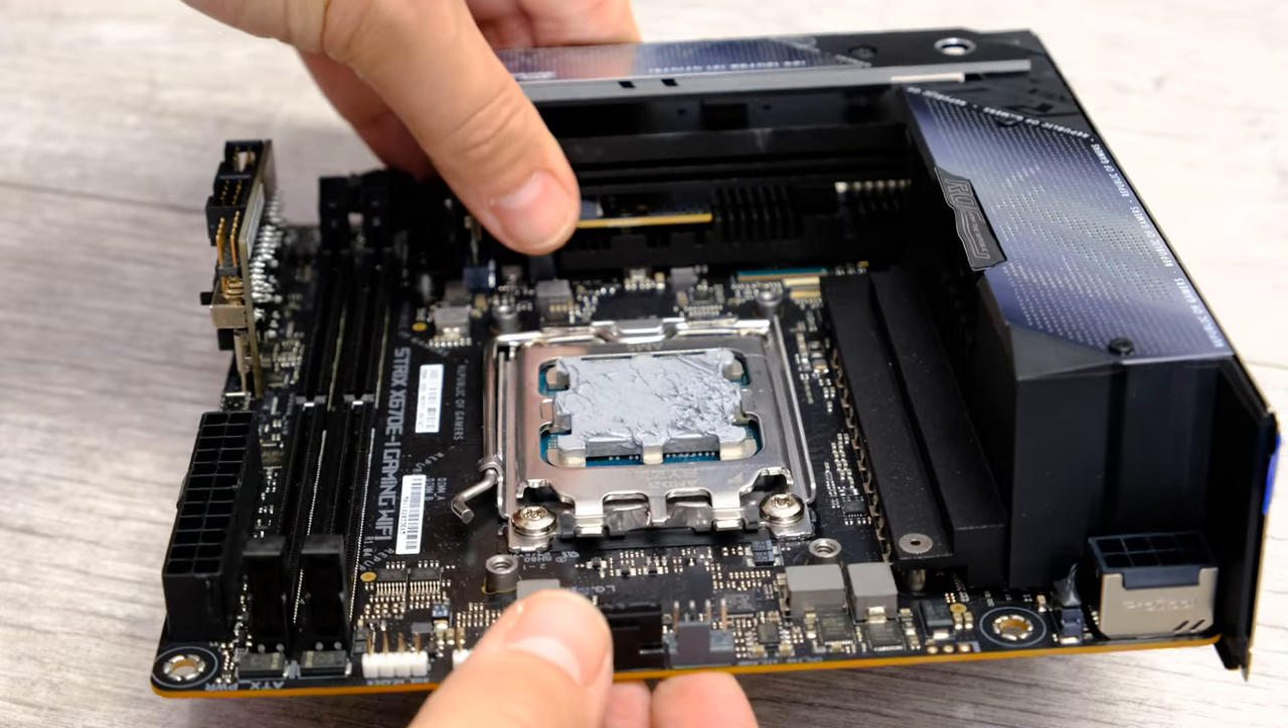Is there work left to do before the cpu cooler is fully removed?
No.